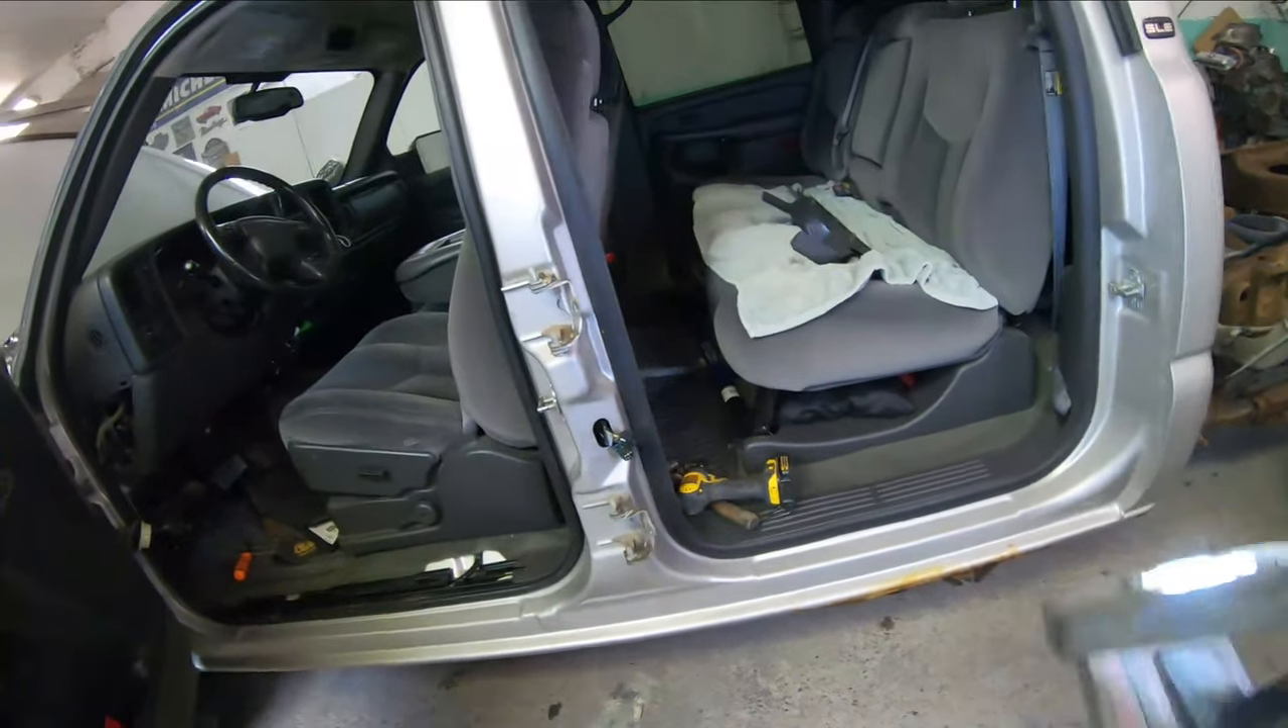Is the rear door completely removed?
Yes.